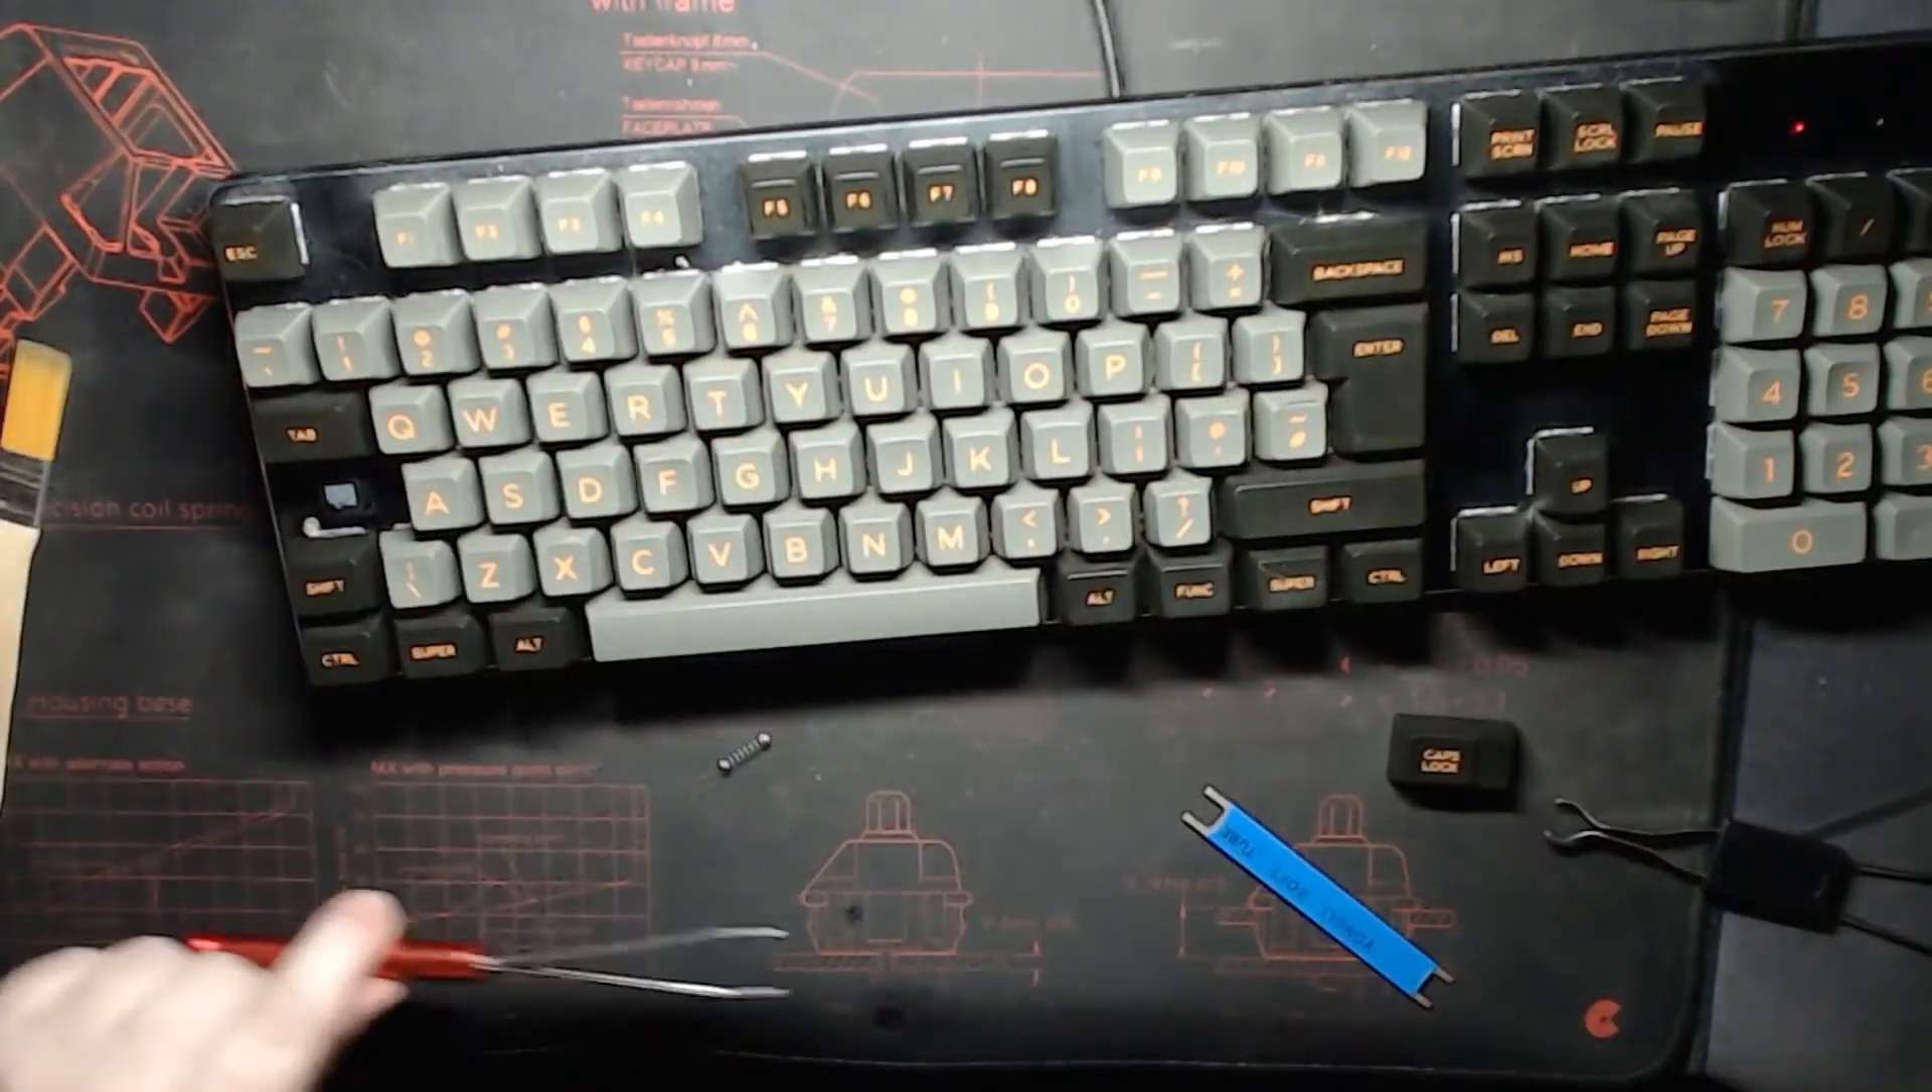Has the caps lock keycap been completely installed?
No.